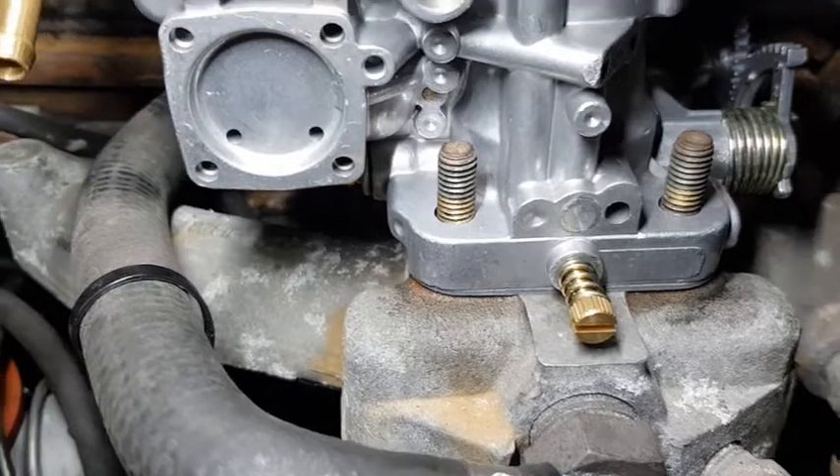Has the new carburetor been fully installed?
No.